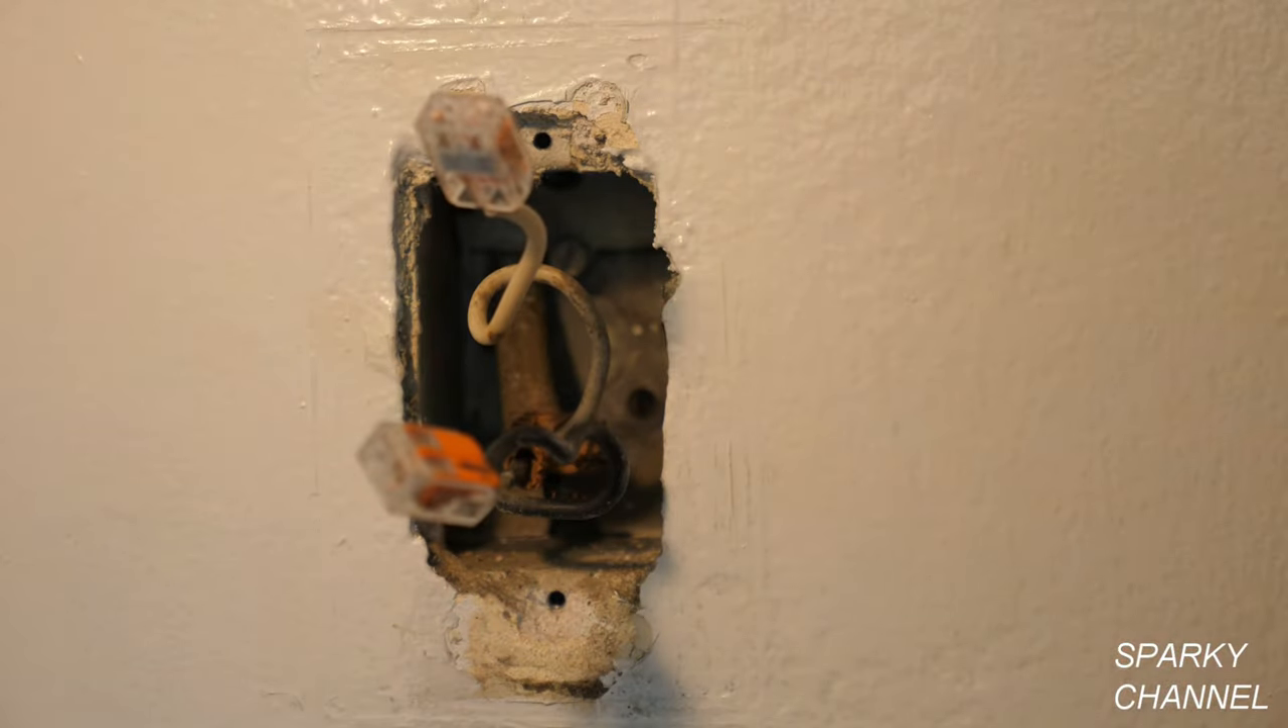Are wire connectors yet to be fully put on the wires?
No.